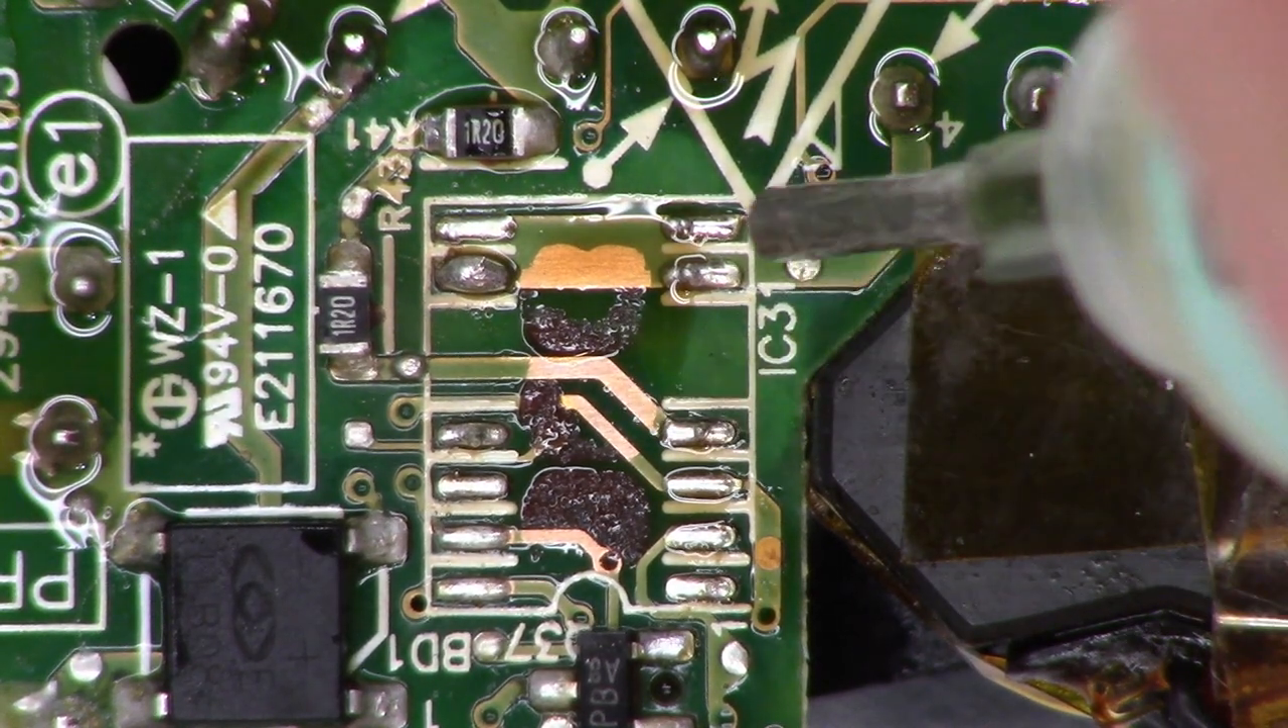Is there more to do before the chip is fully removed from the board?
No.